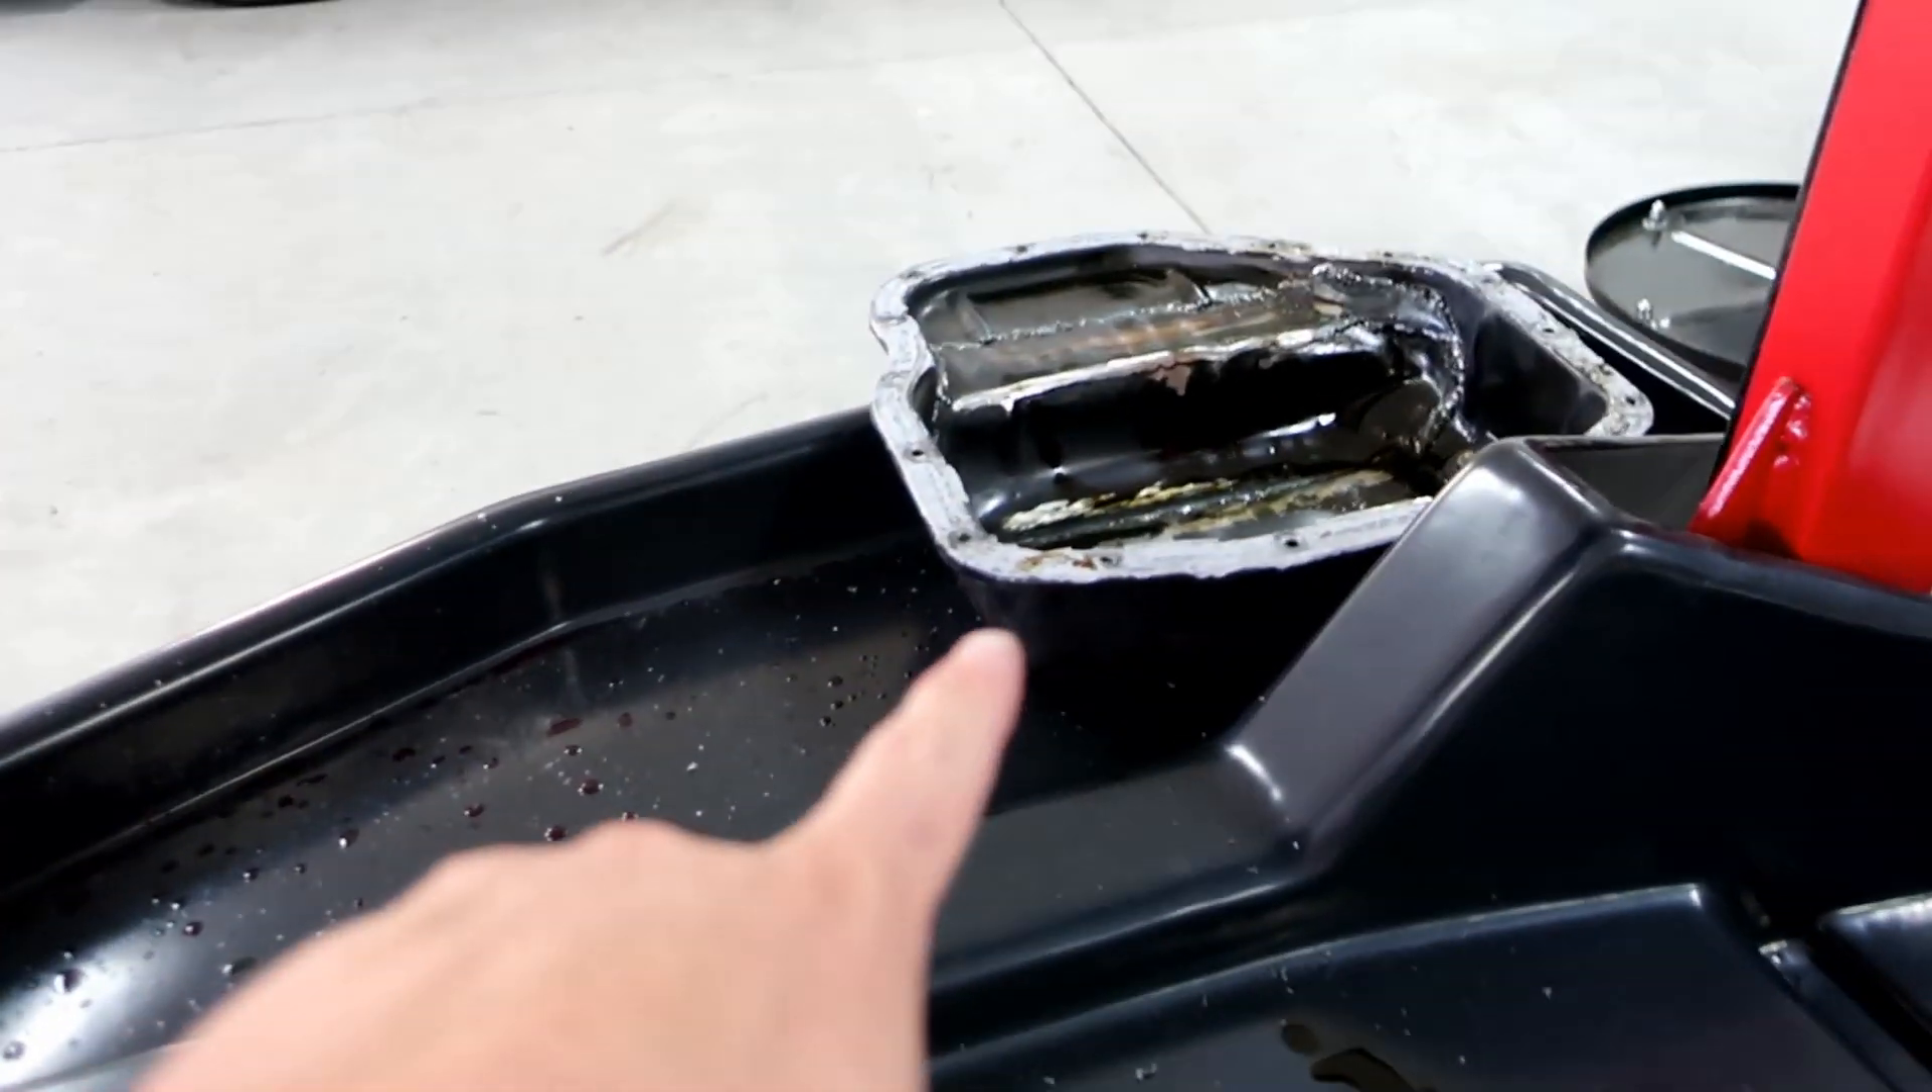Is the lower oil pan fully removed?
Yes.